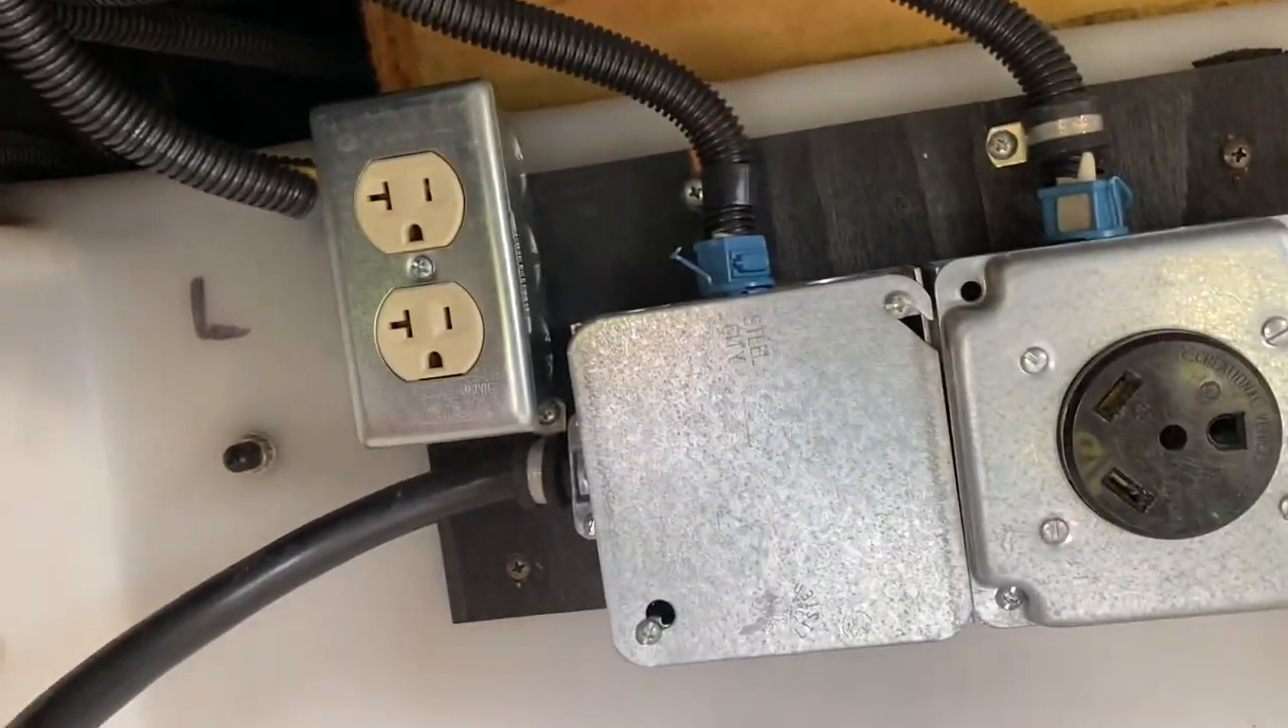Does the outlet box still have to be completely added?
No.